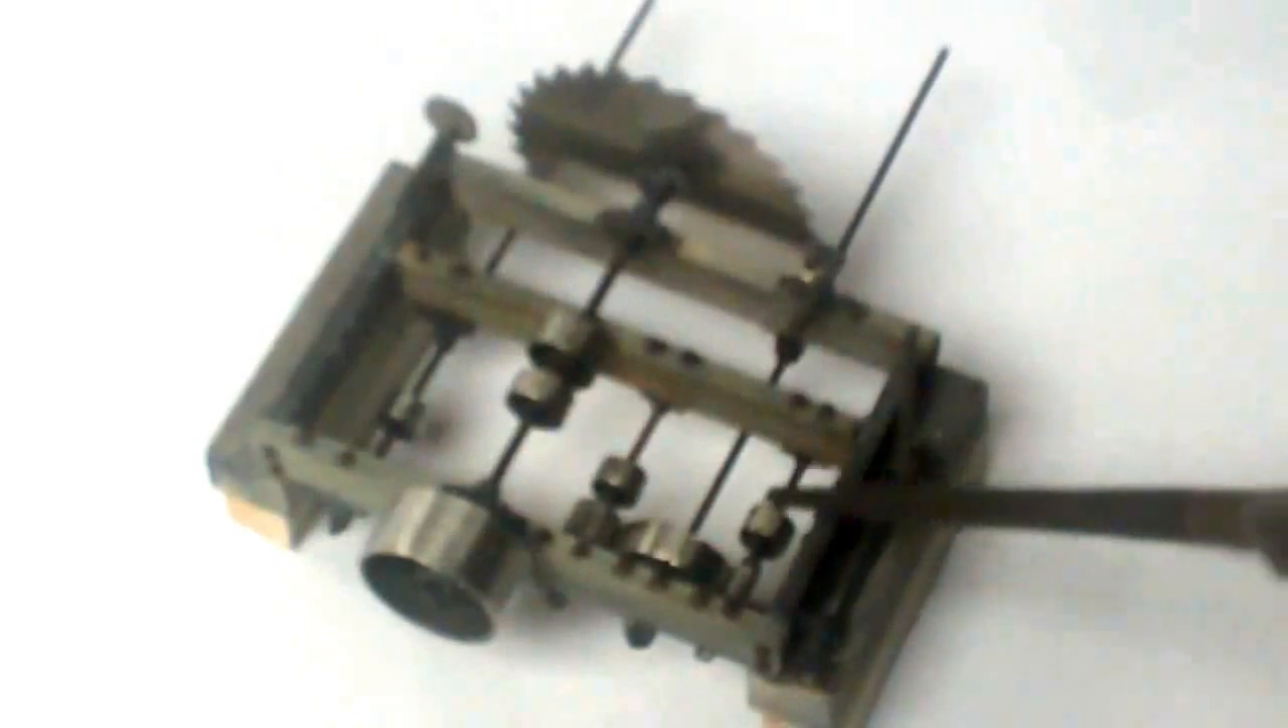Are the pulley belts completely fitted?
No.